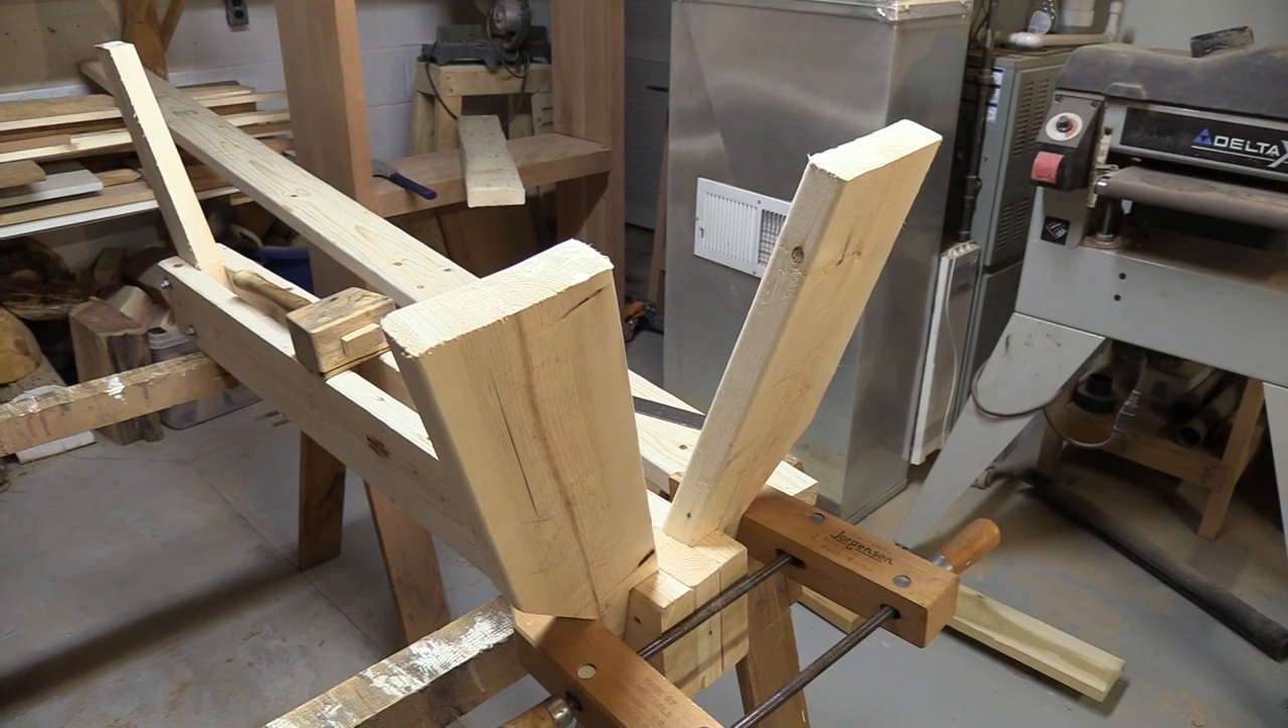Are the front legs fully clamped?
Yes.